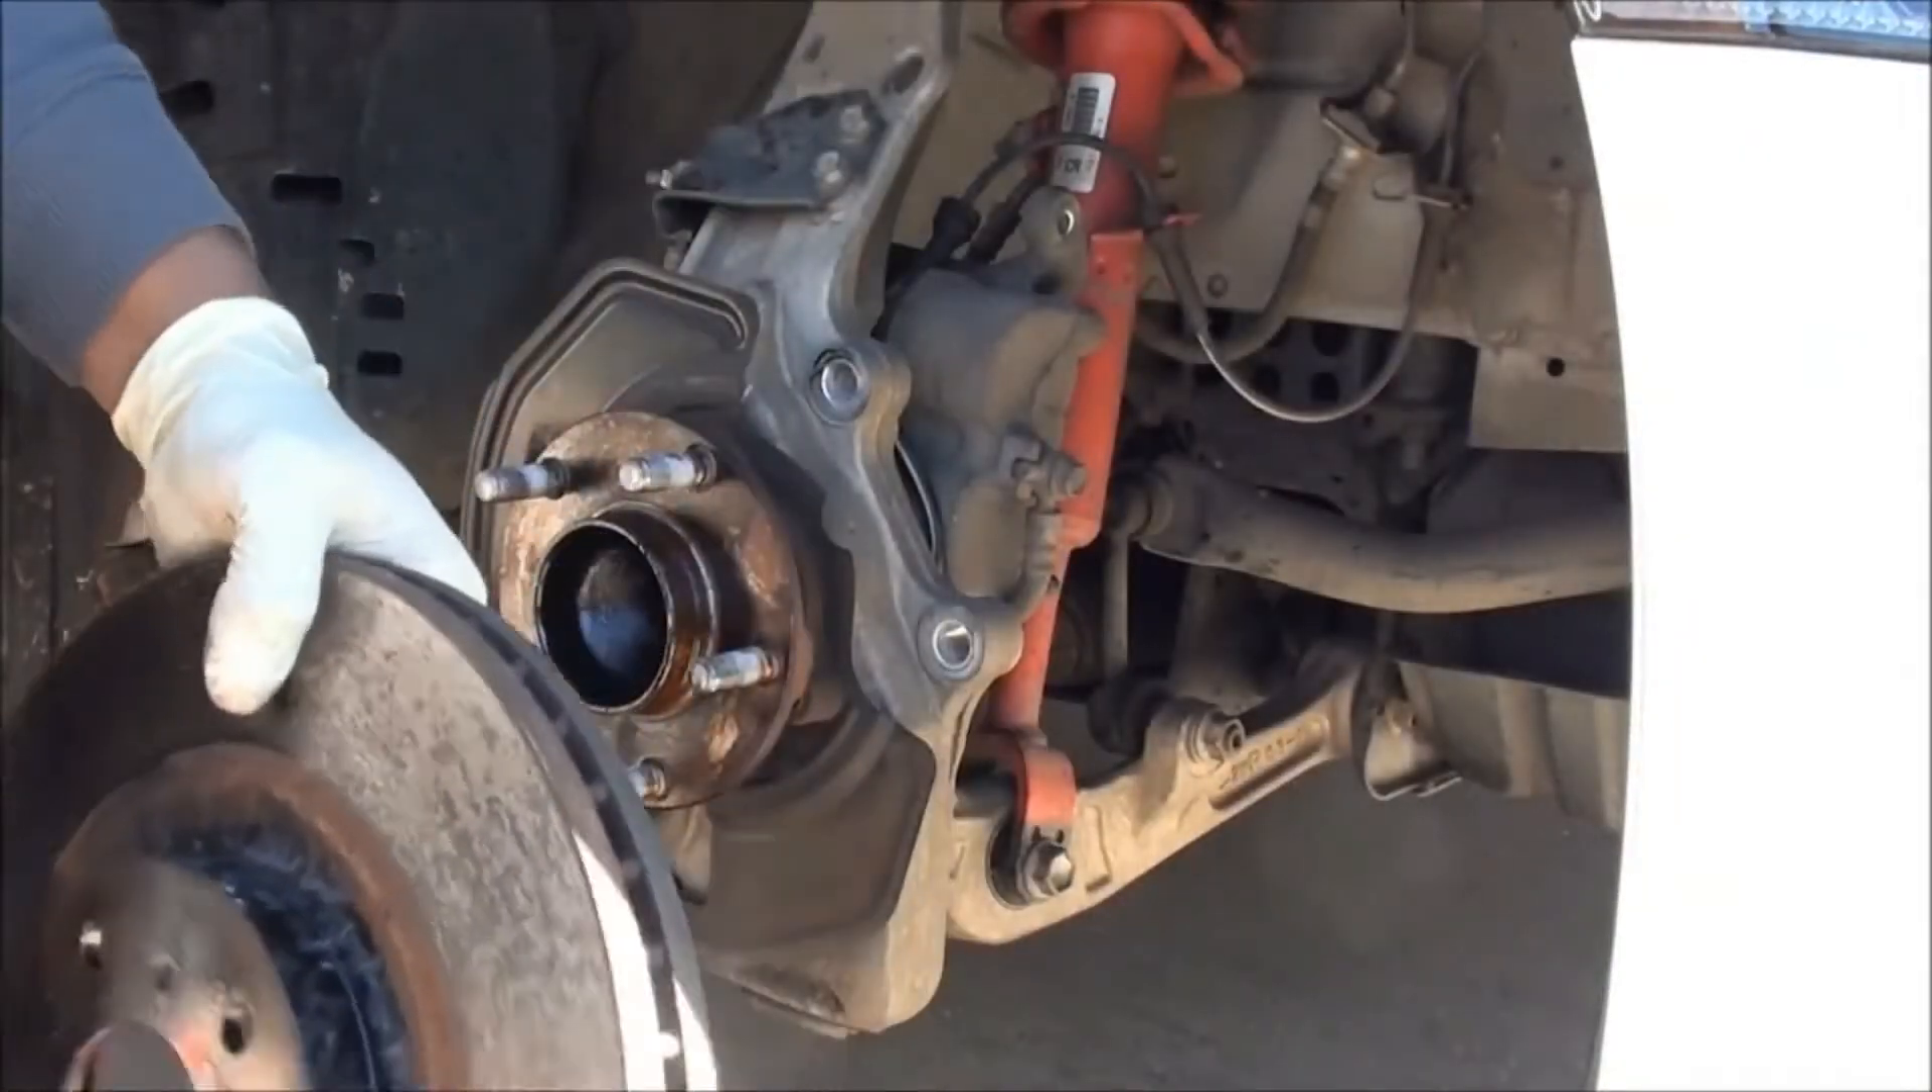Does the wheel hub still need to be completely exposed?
No.